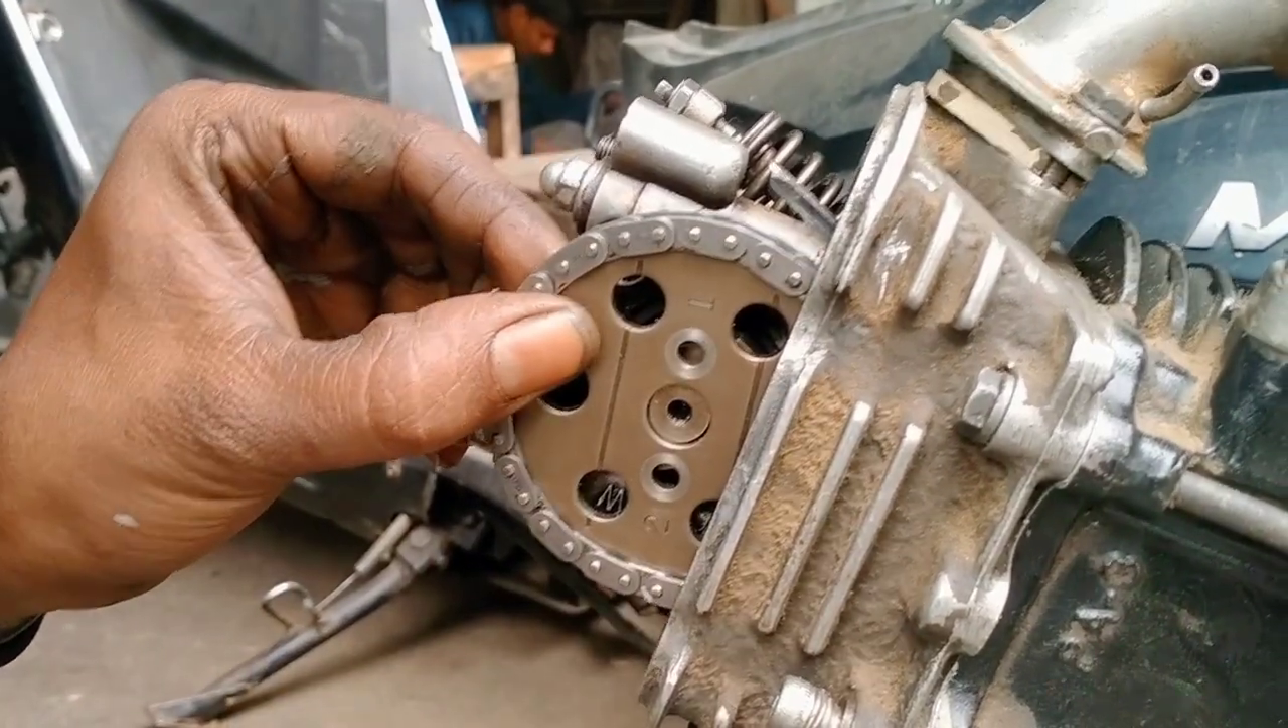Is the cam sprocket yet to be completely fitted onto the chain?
No.